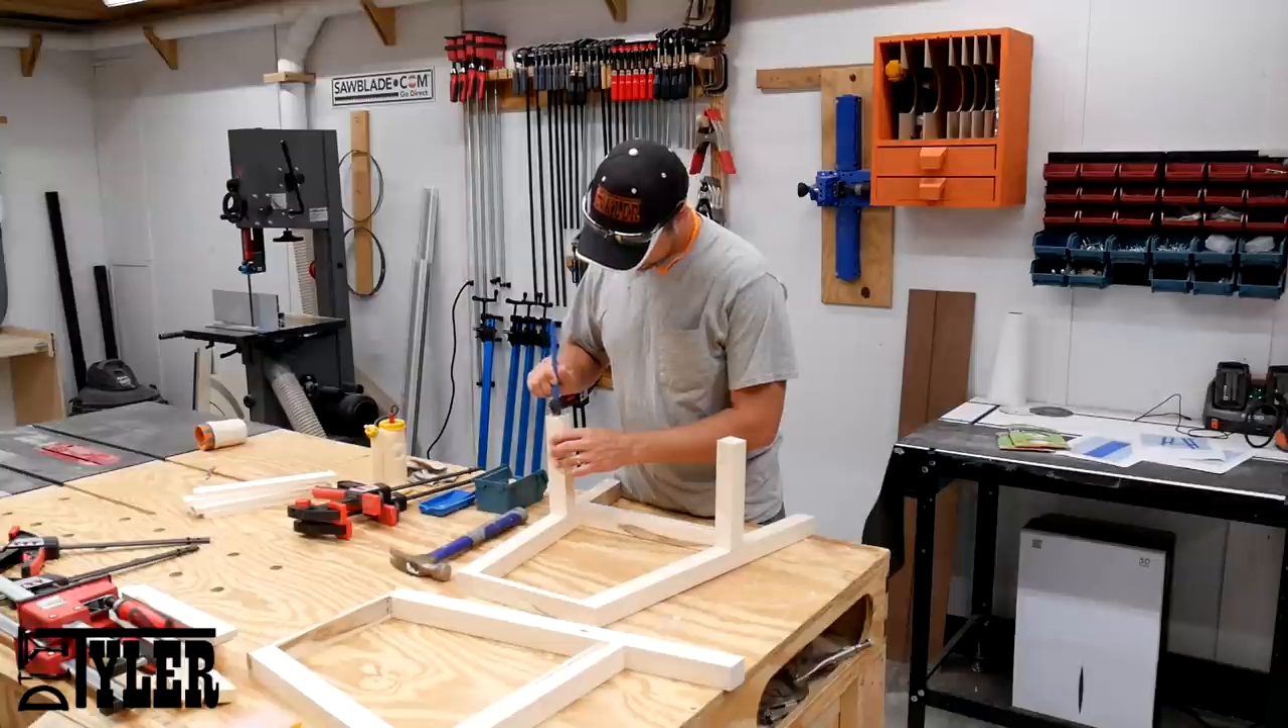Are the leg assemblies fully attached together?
No.